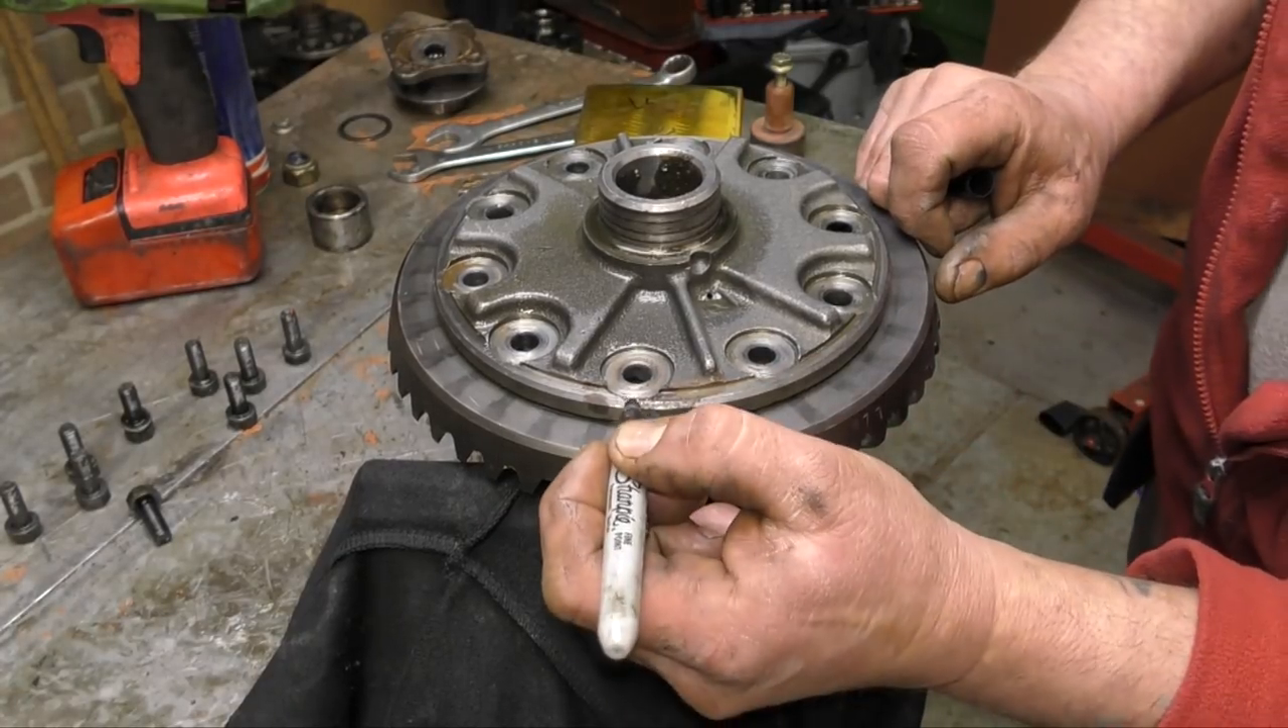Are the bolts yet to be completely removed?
No.